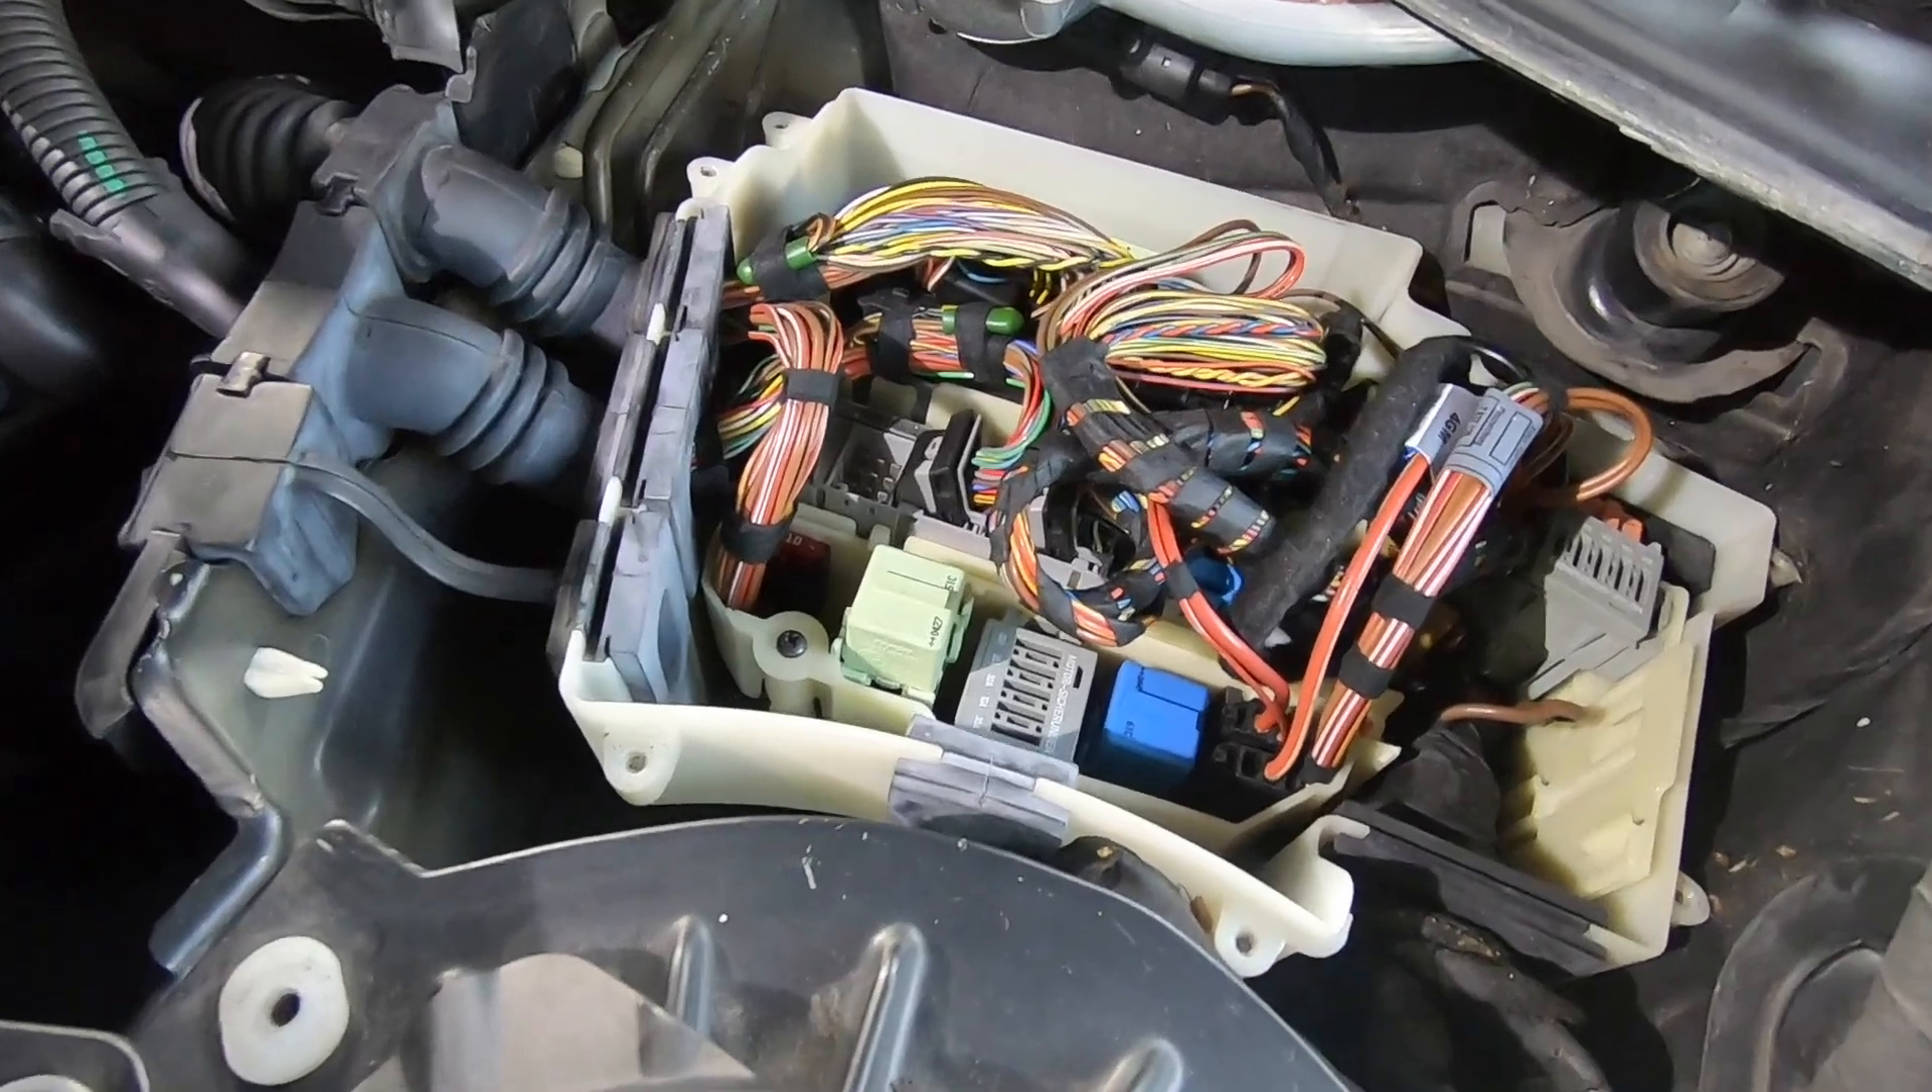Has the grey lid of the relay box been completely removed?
Yes.